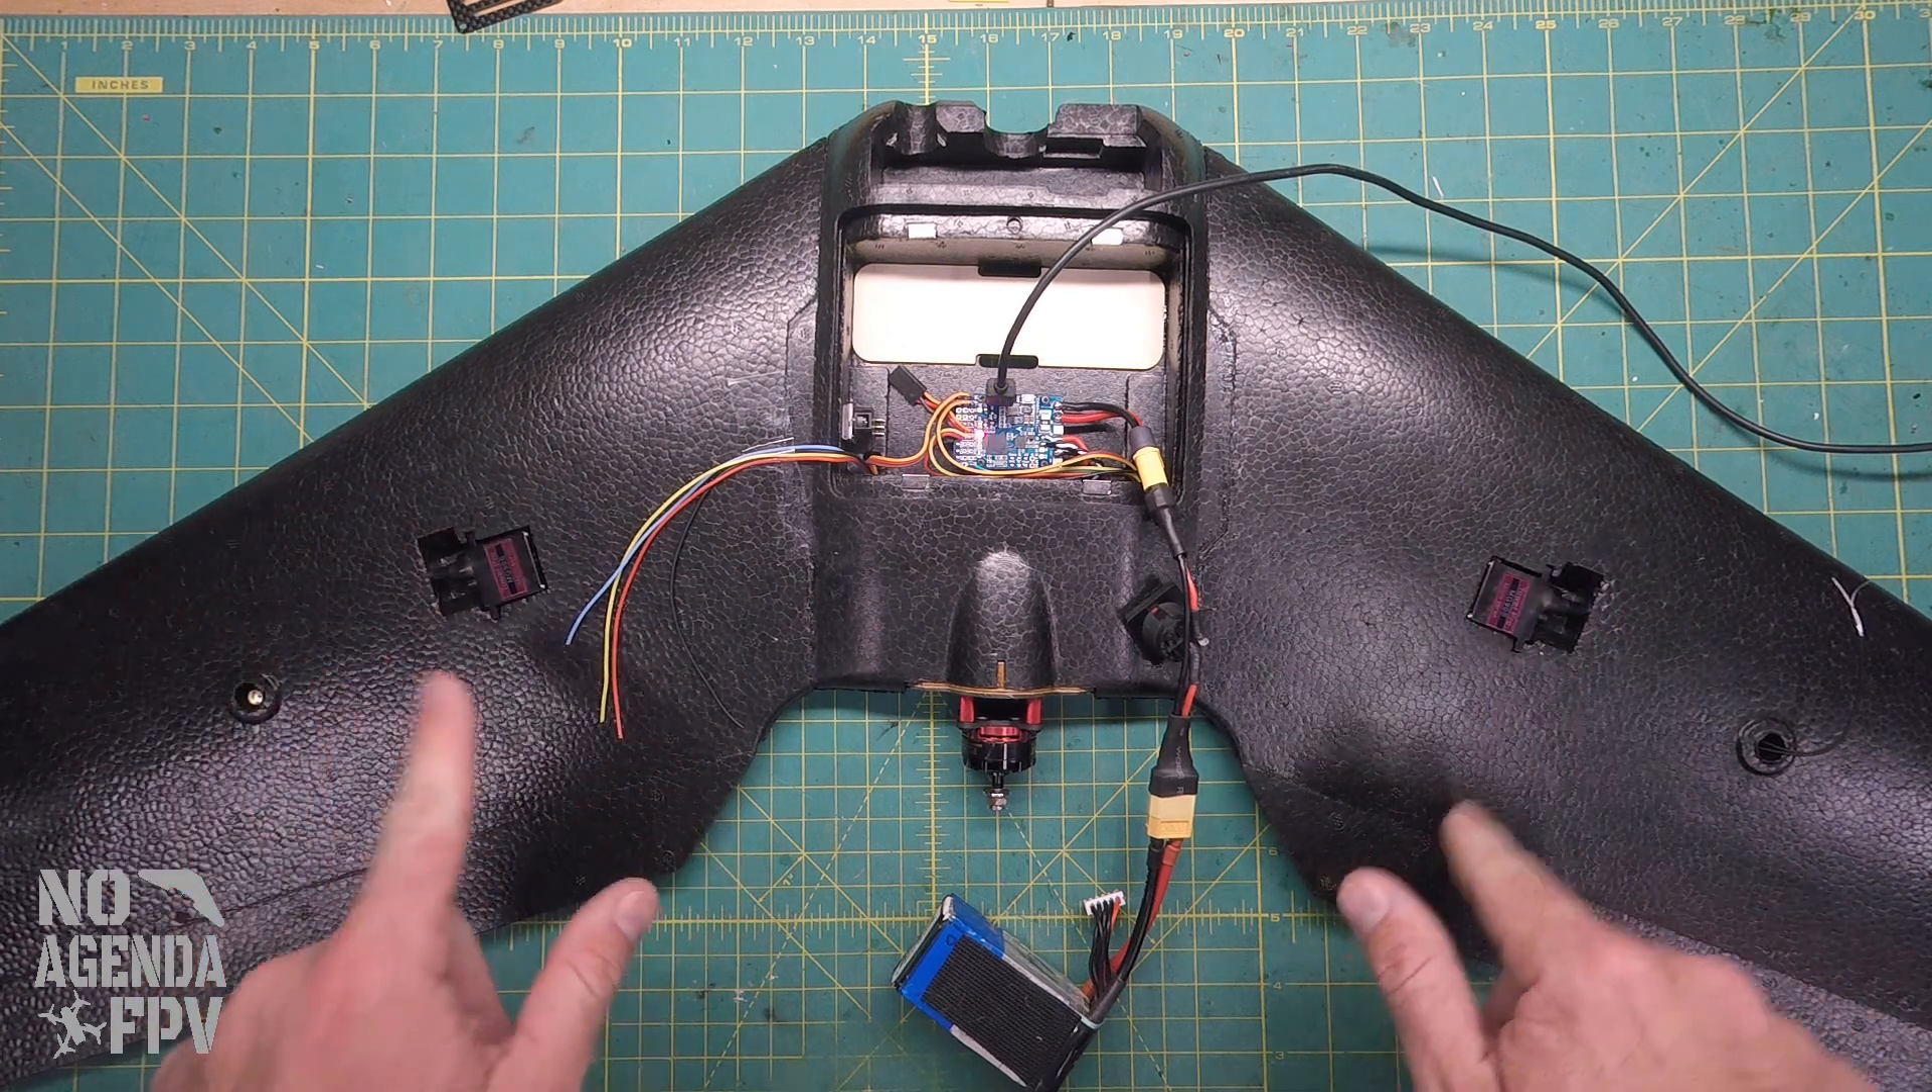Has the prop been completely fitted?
No.